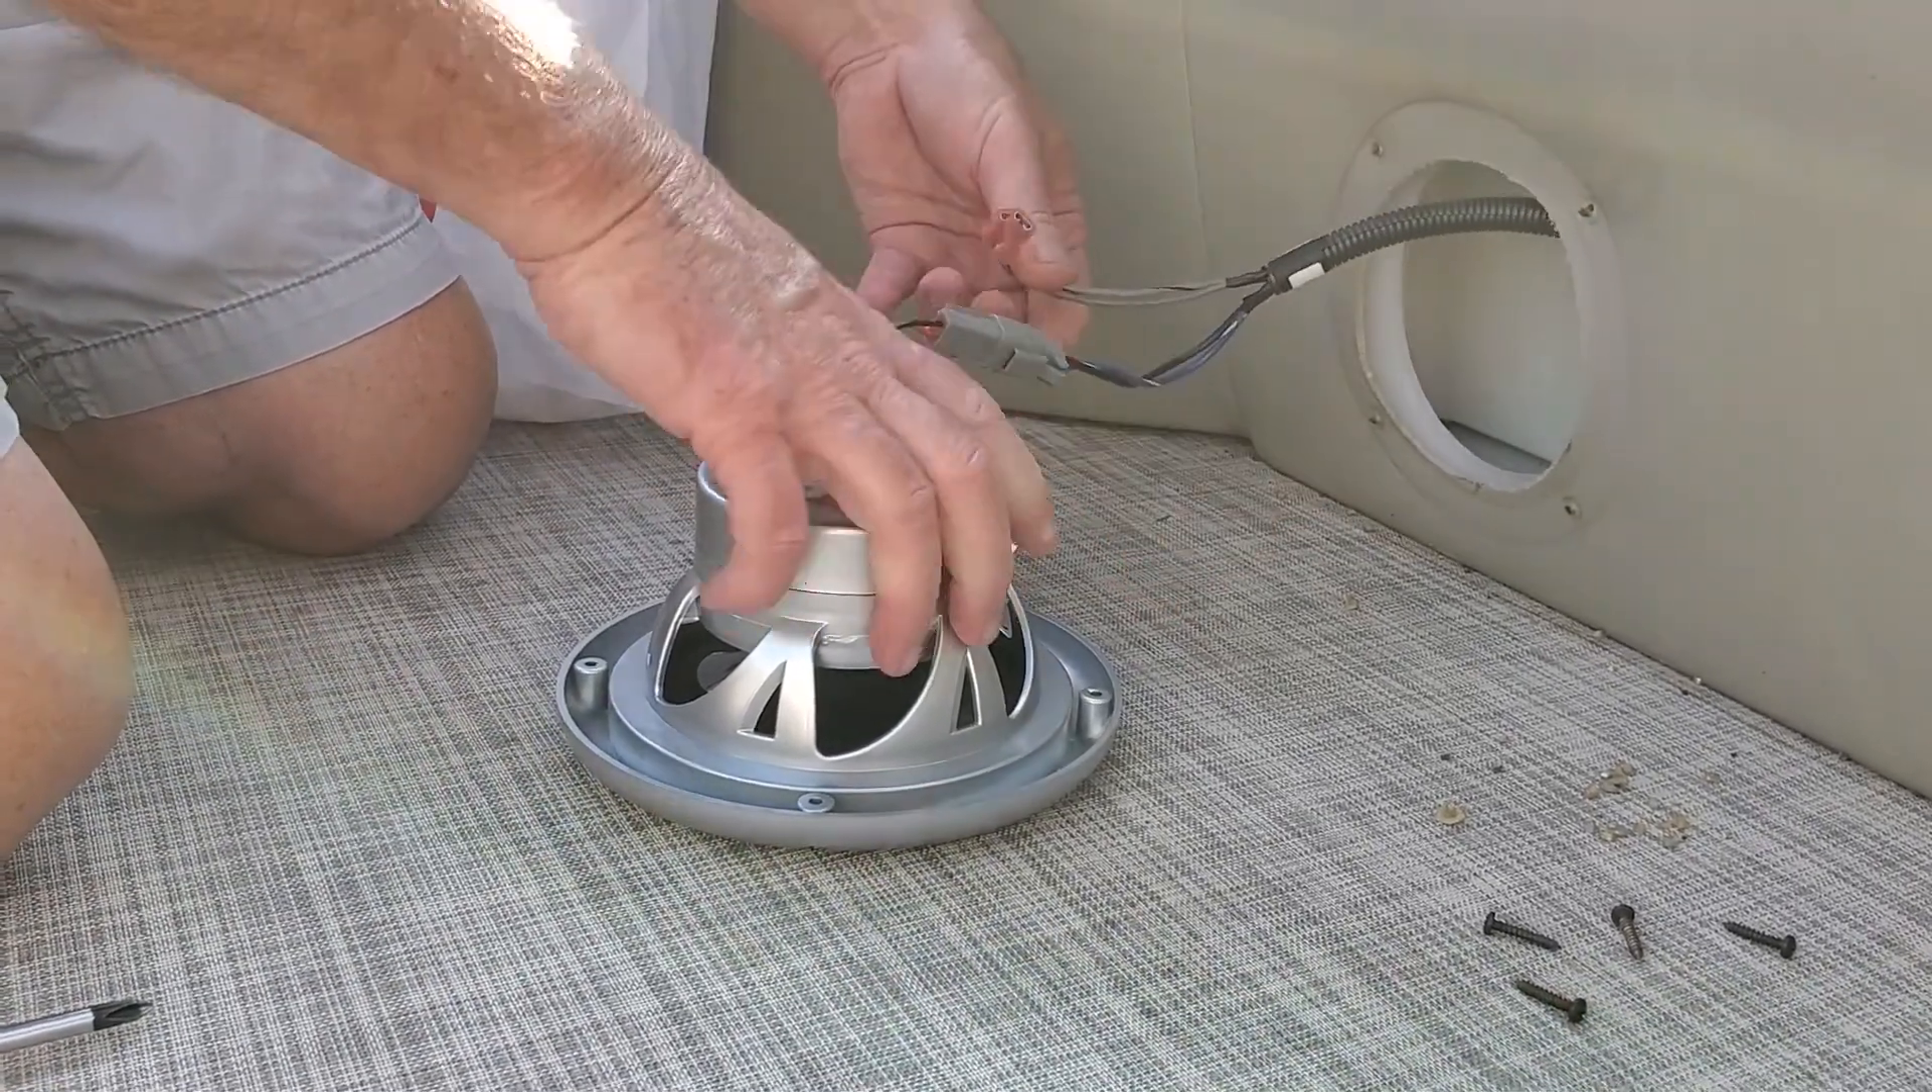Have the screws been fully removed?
Yes.